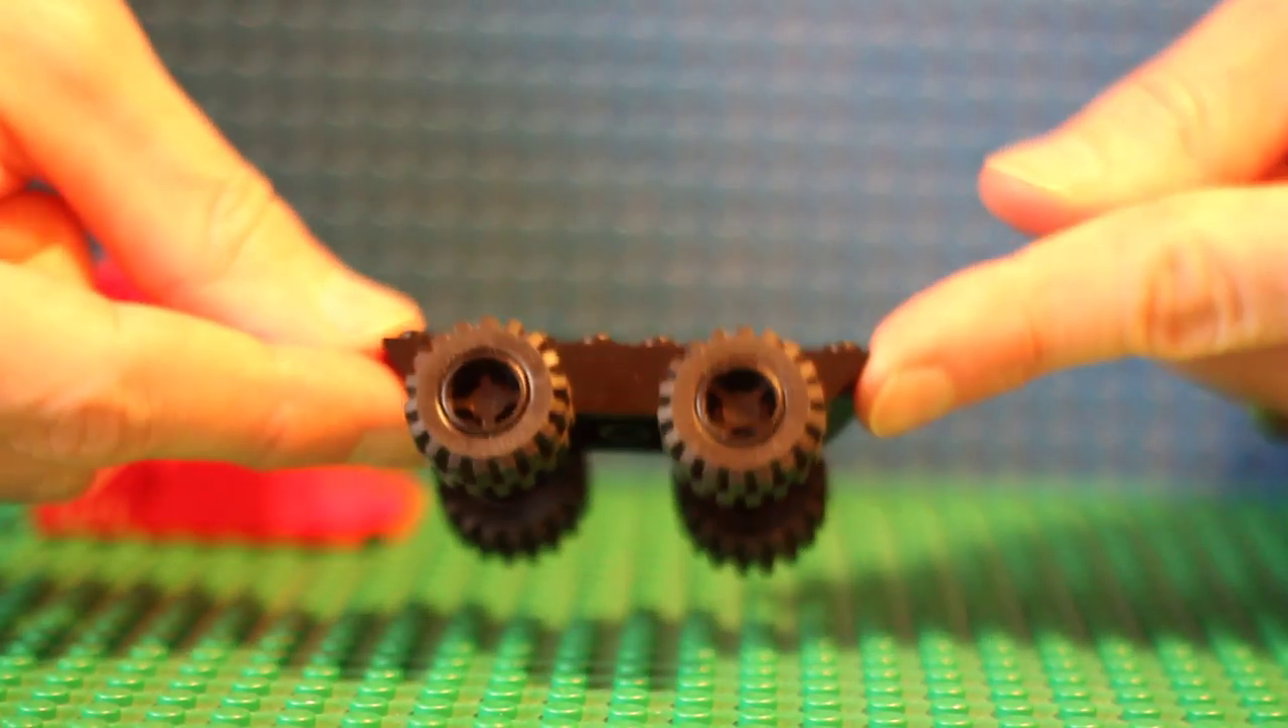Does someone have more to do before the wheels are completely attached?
No.